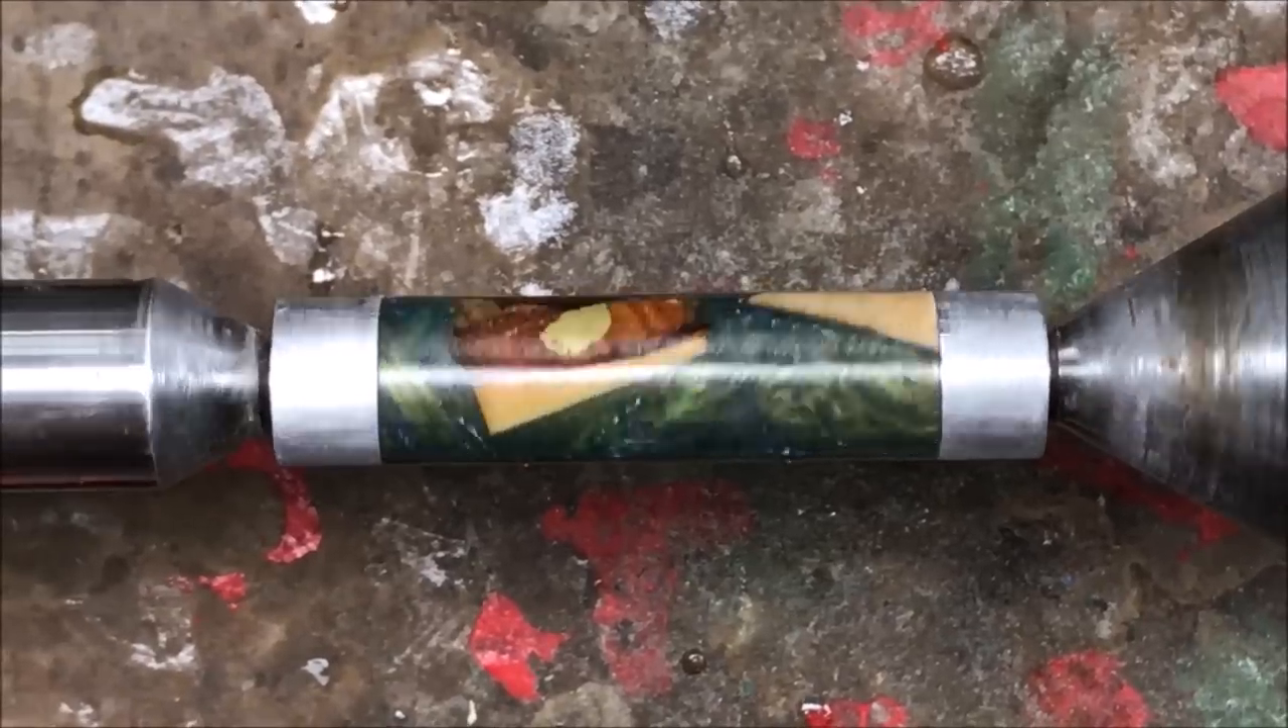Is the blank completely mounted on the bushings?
Yes.